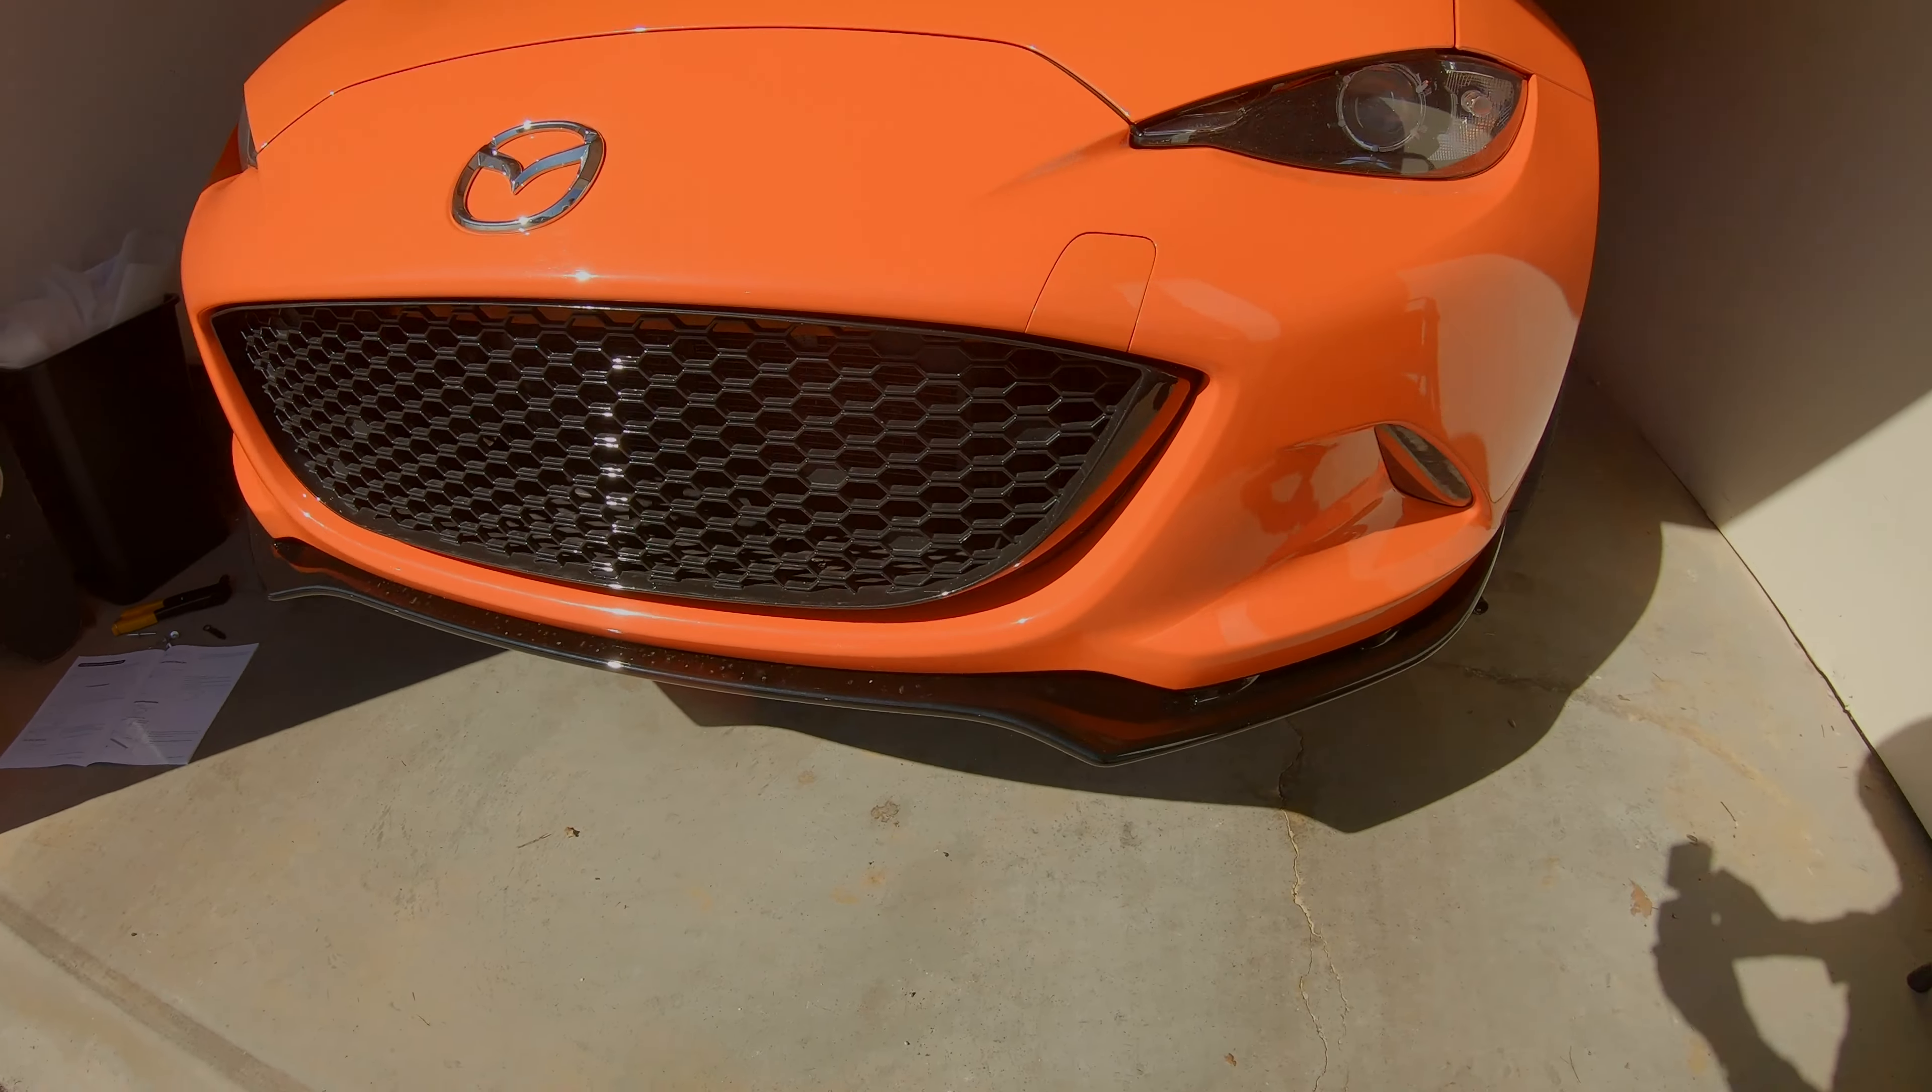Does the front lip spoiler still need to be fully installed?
No.